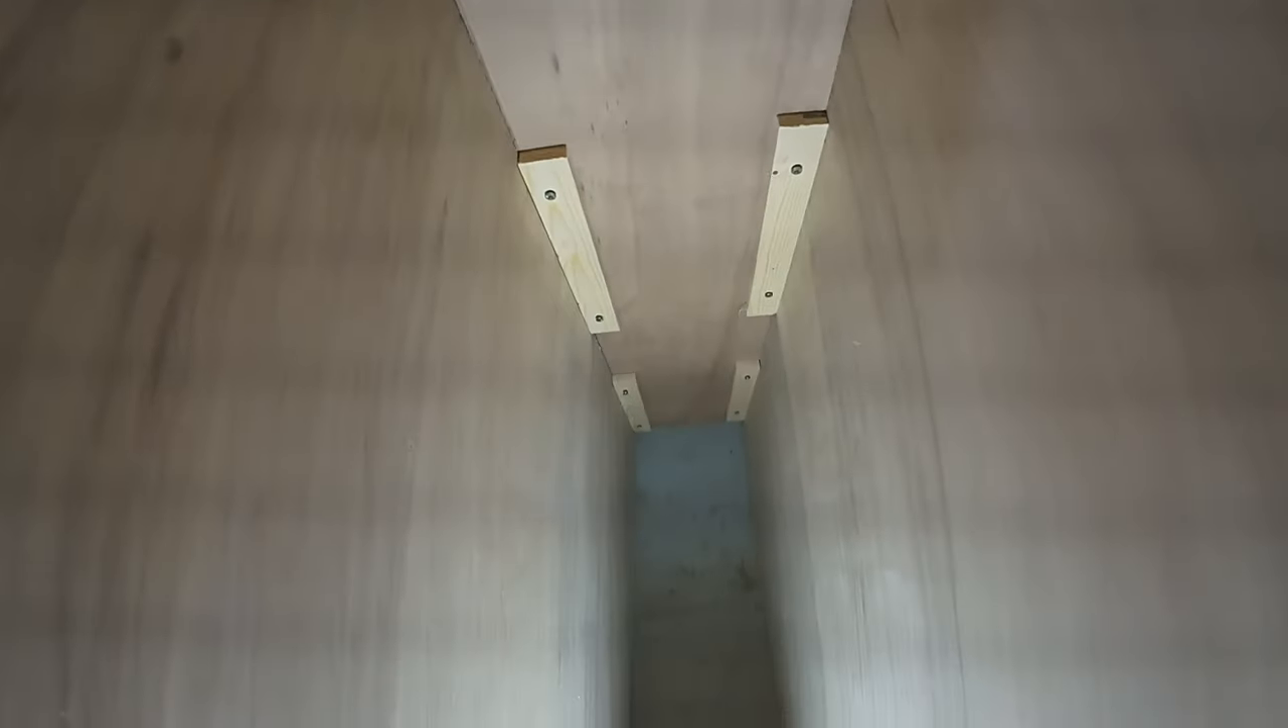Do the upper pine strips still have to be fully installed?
No.